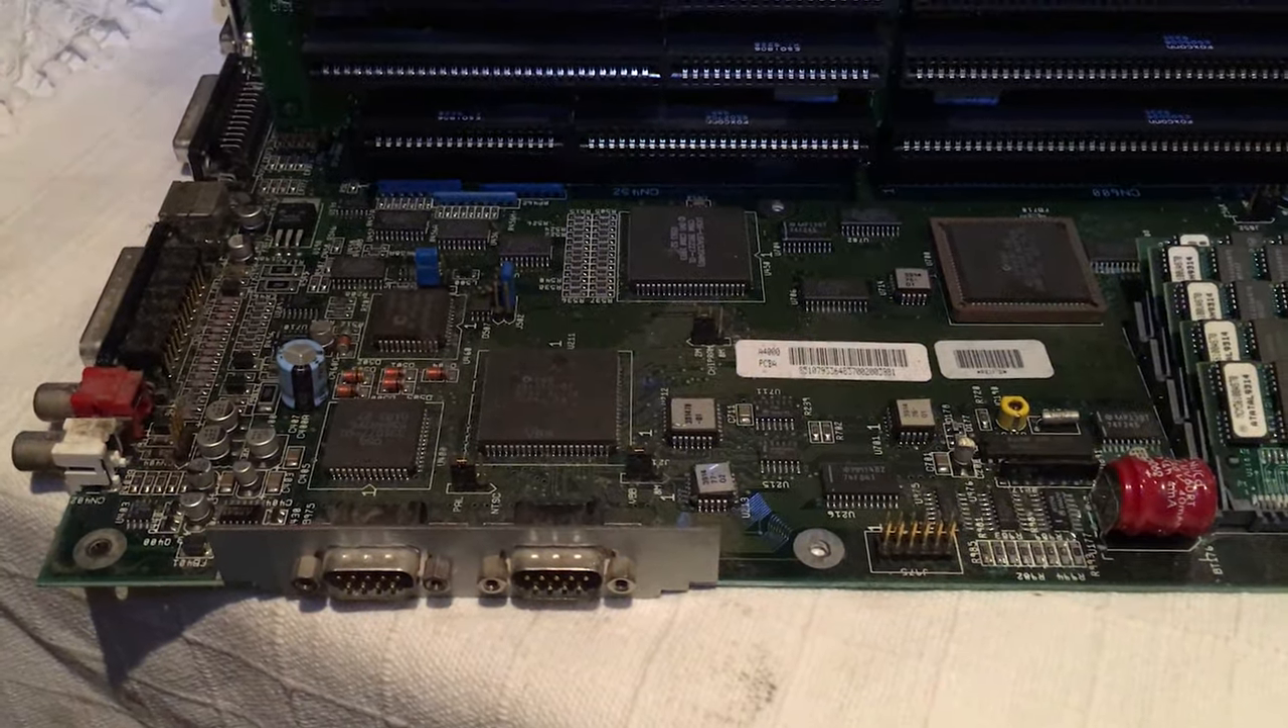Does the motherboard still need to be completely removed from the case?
No.